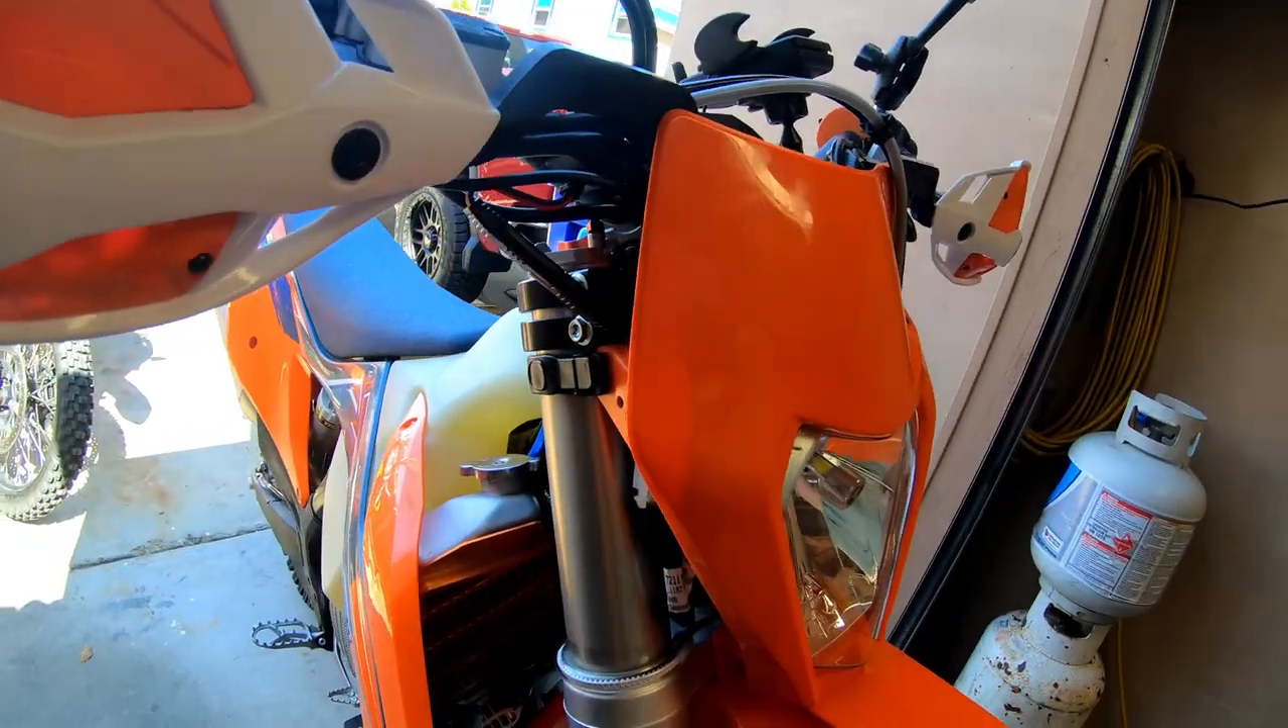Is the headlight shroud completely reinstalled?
Yes.